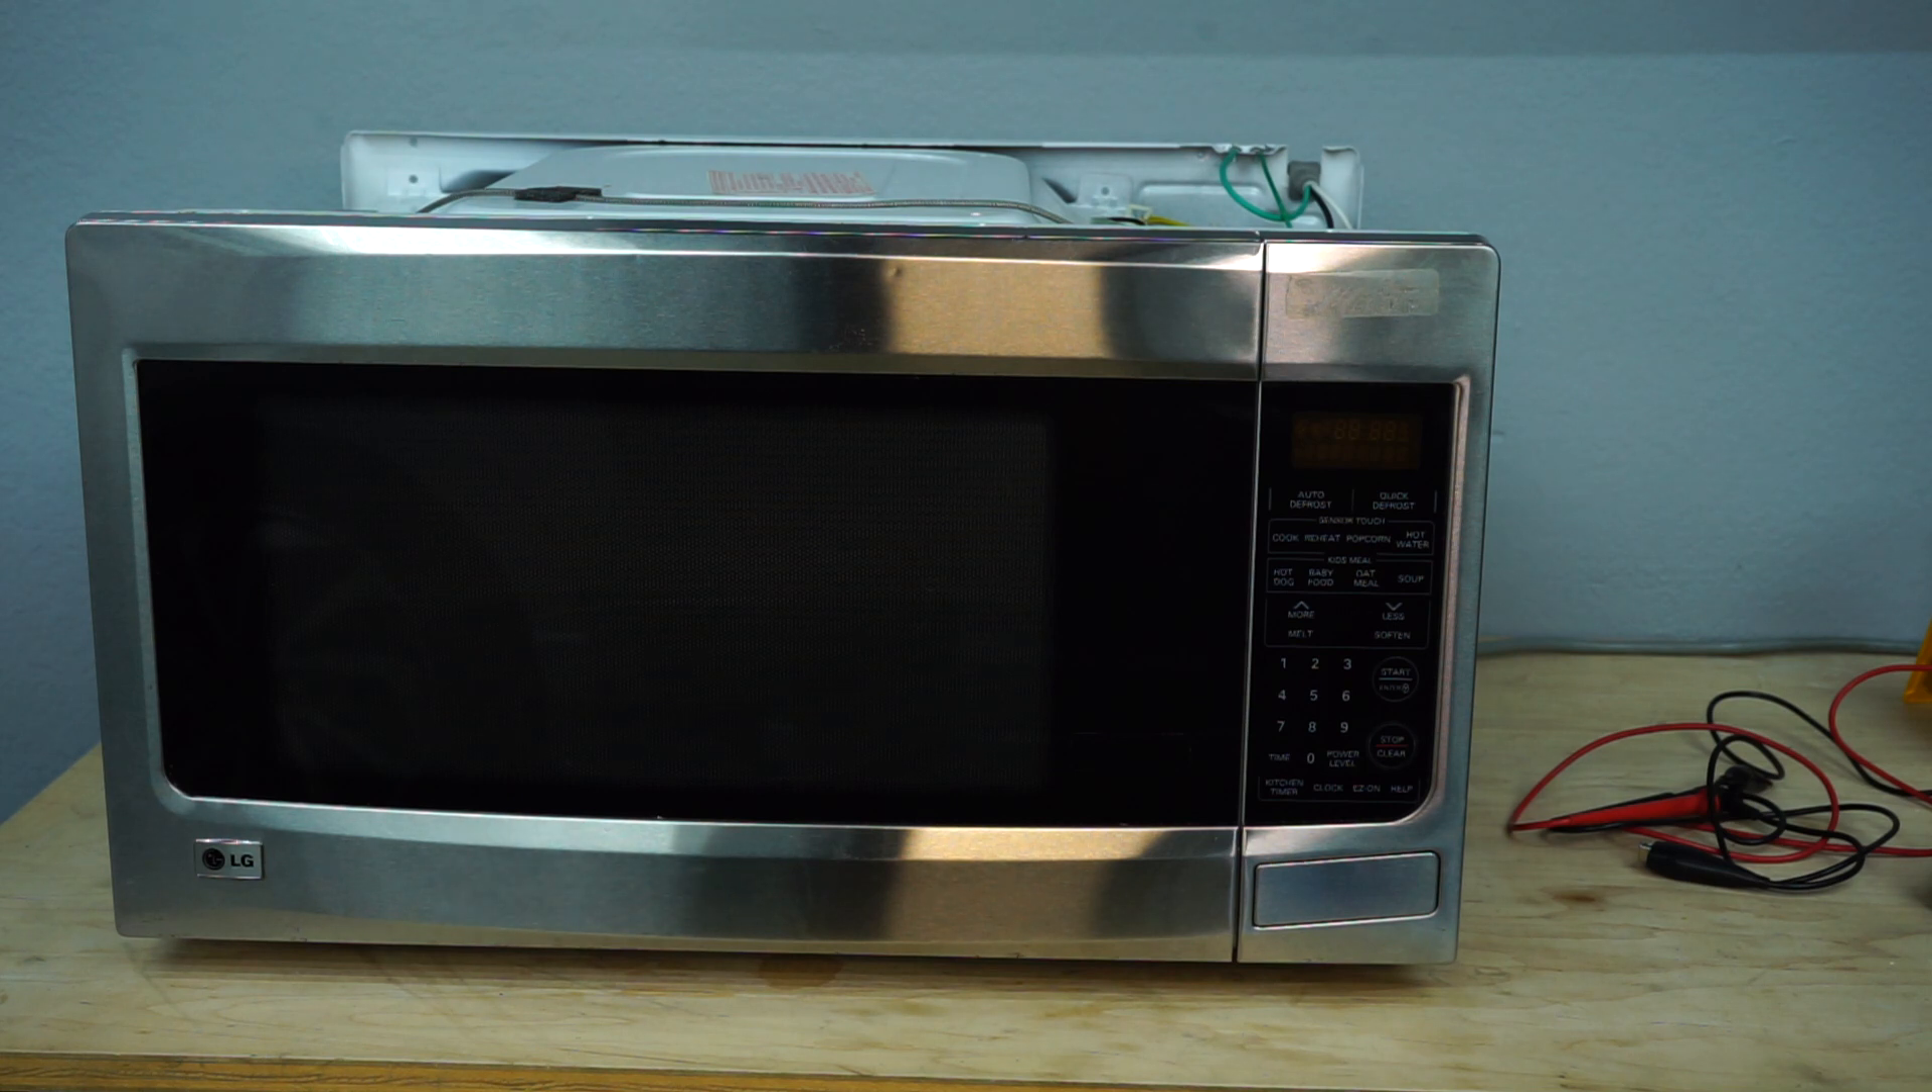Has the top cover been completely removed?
Yes.